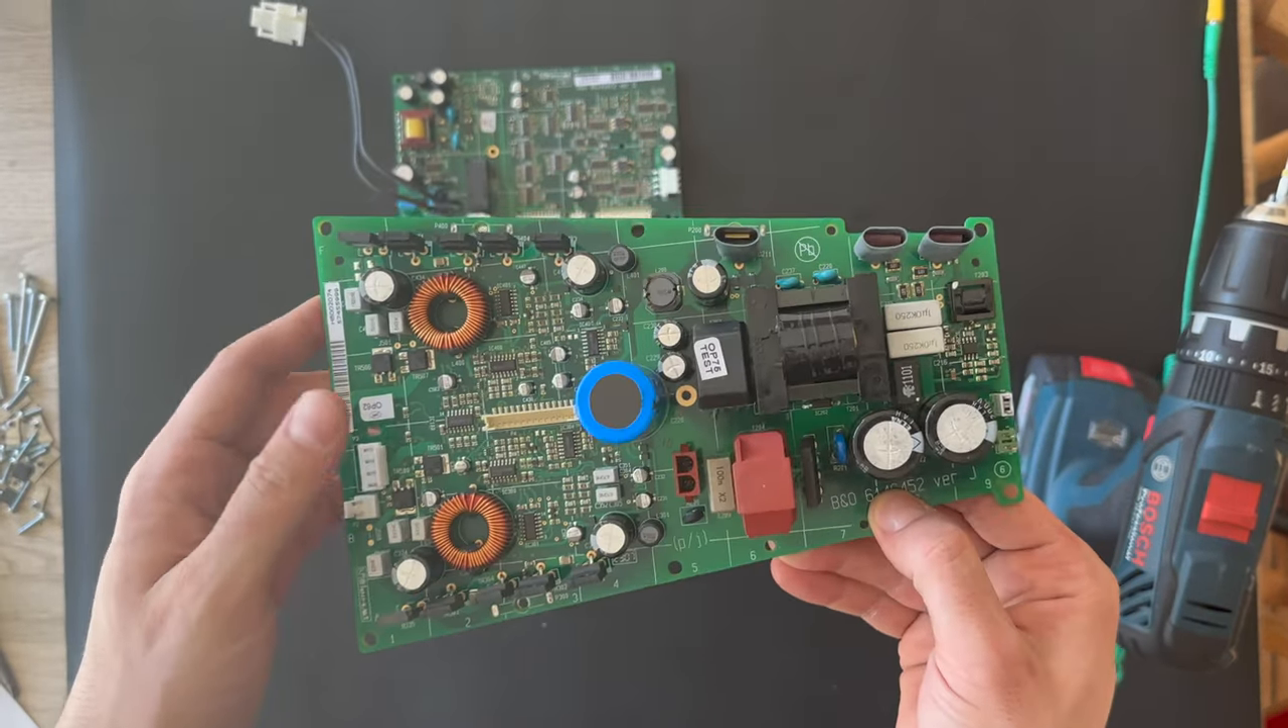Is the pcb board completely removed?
Yes.